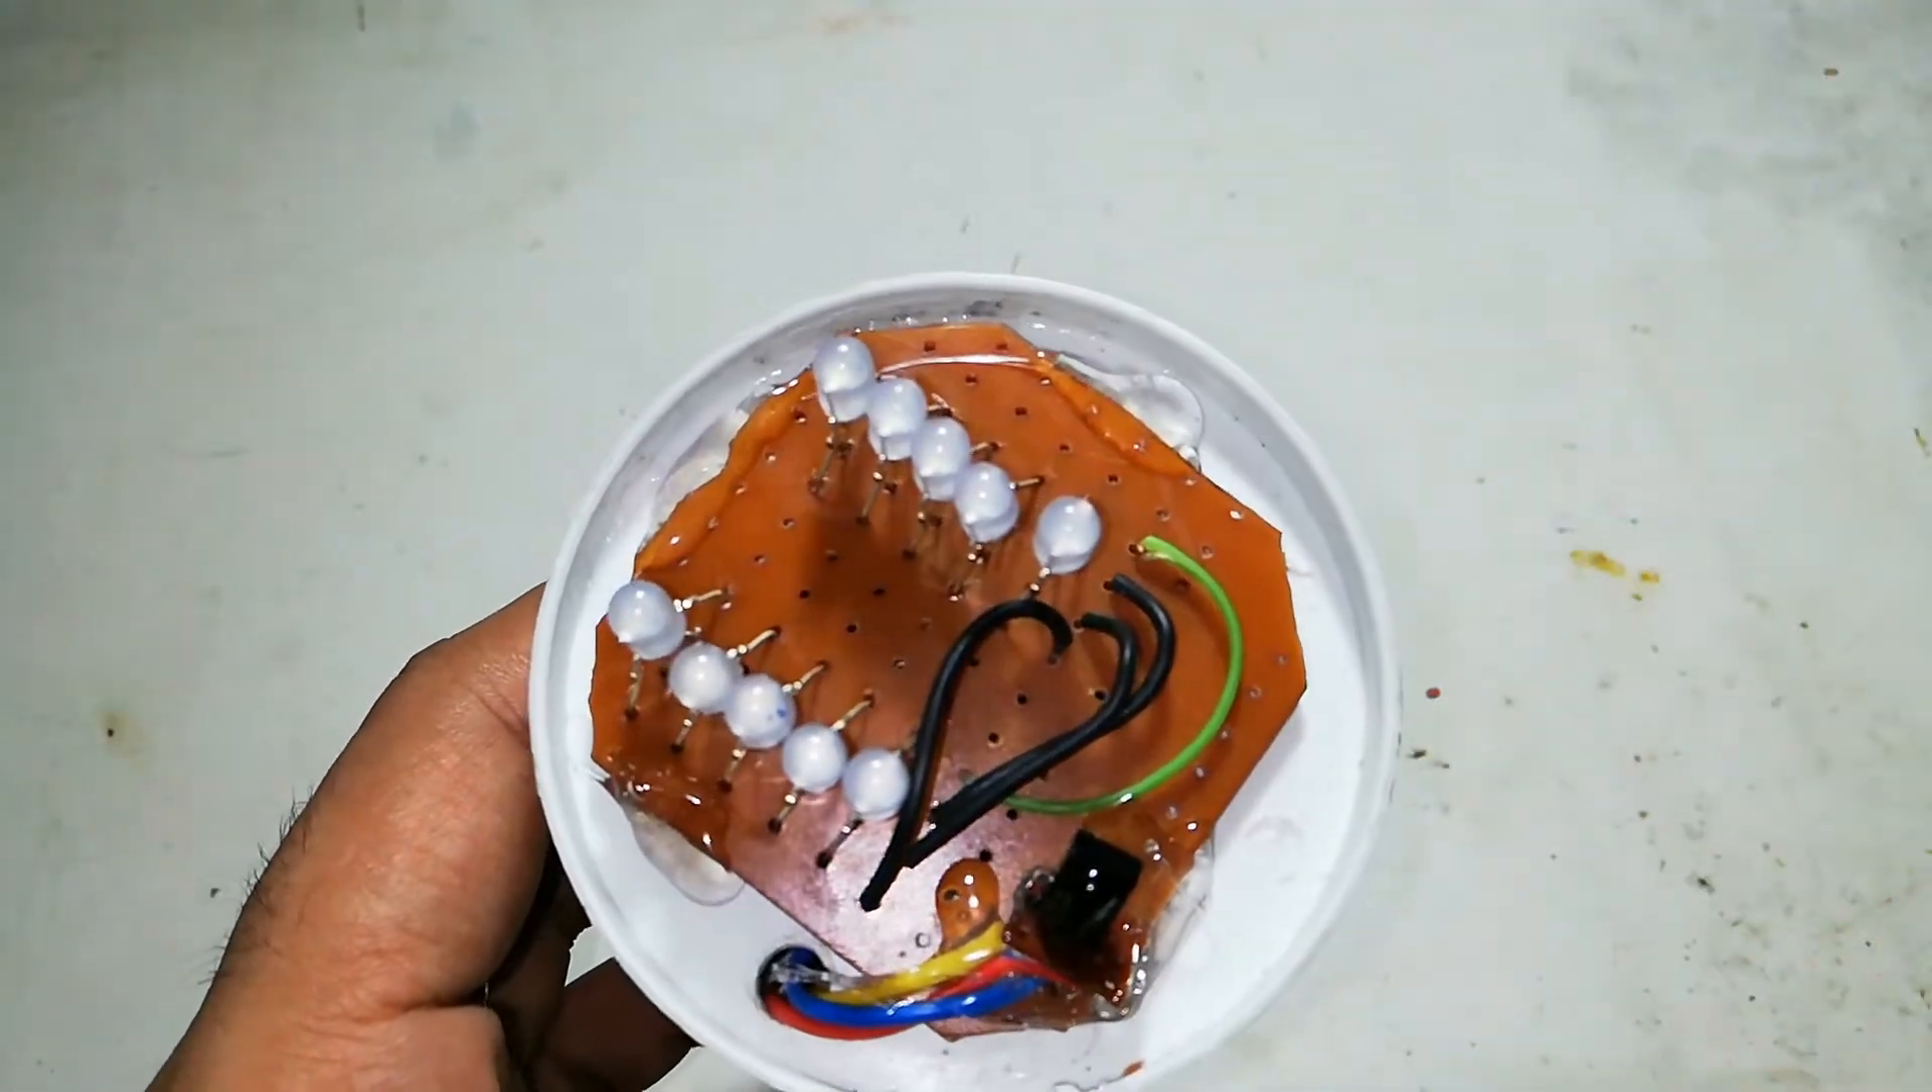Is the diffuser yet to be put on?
Yes.